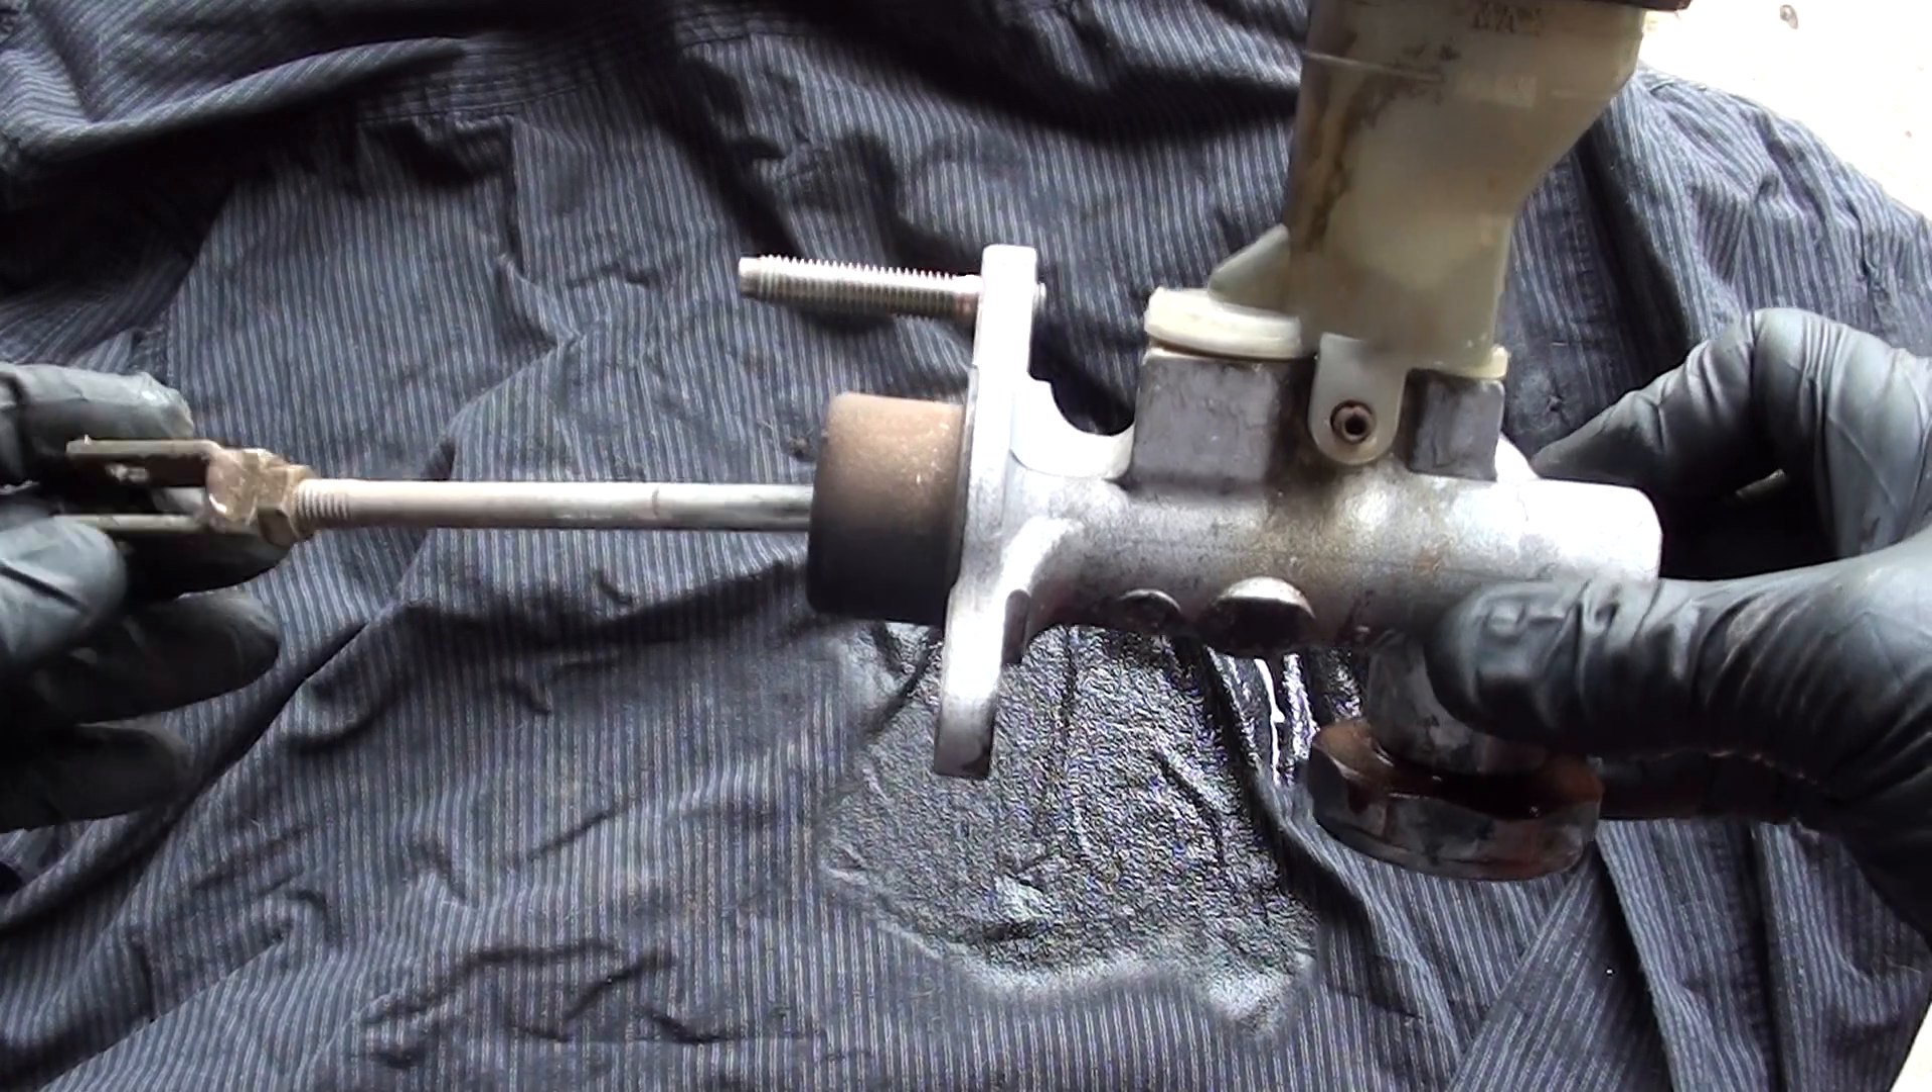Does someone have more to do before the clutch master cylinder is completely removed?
No.